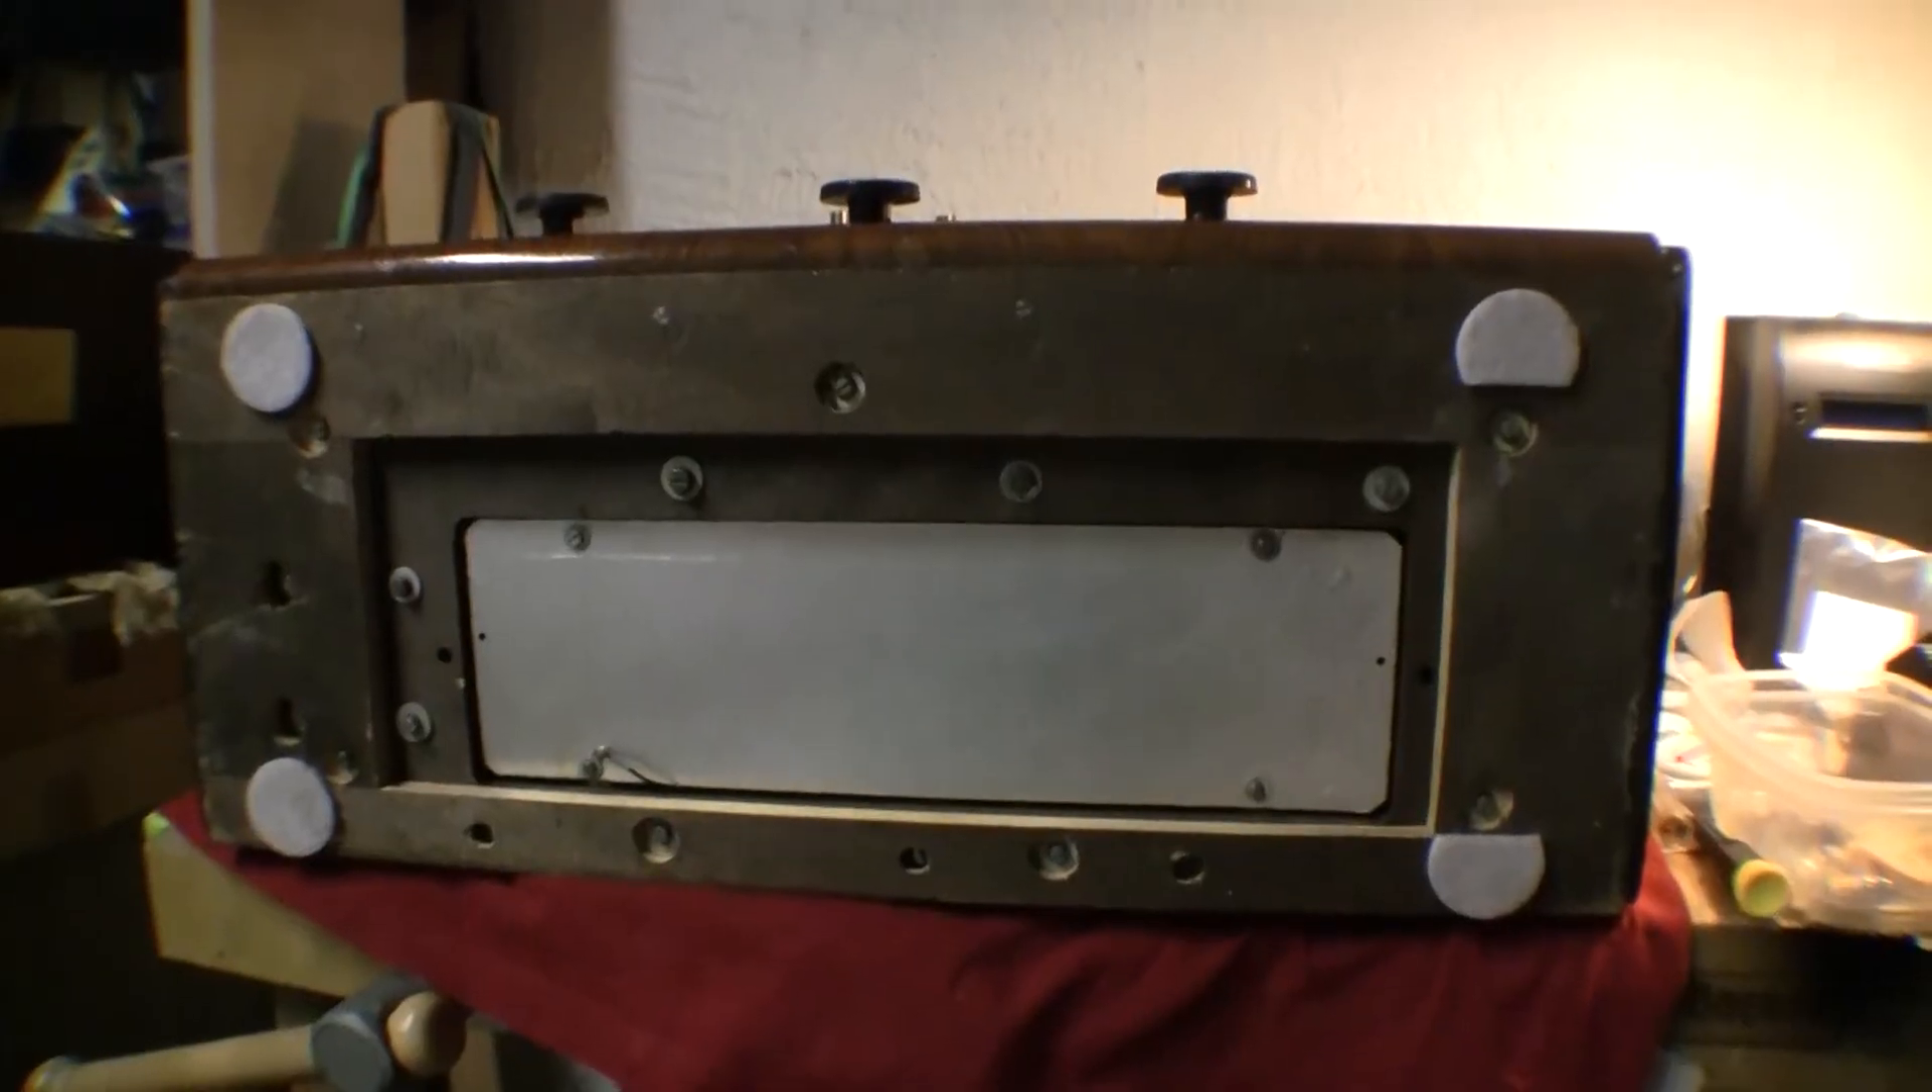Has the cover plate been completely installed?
Yes.